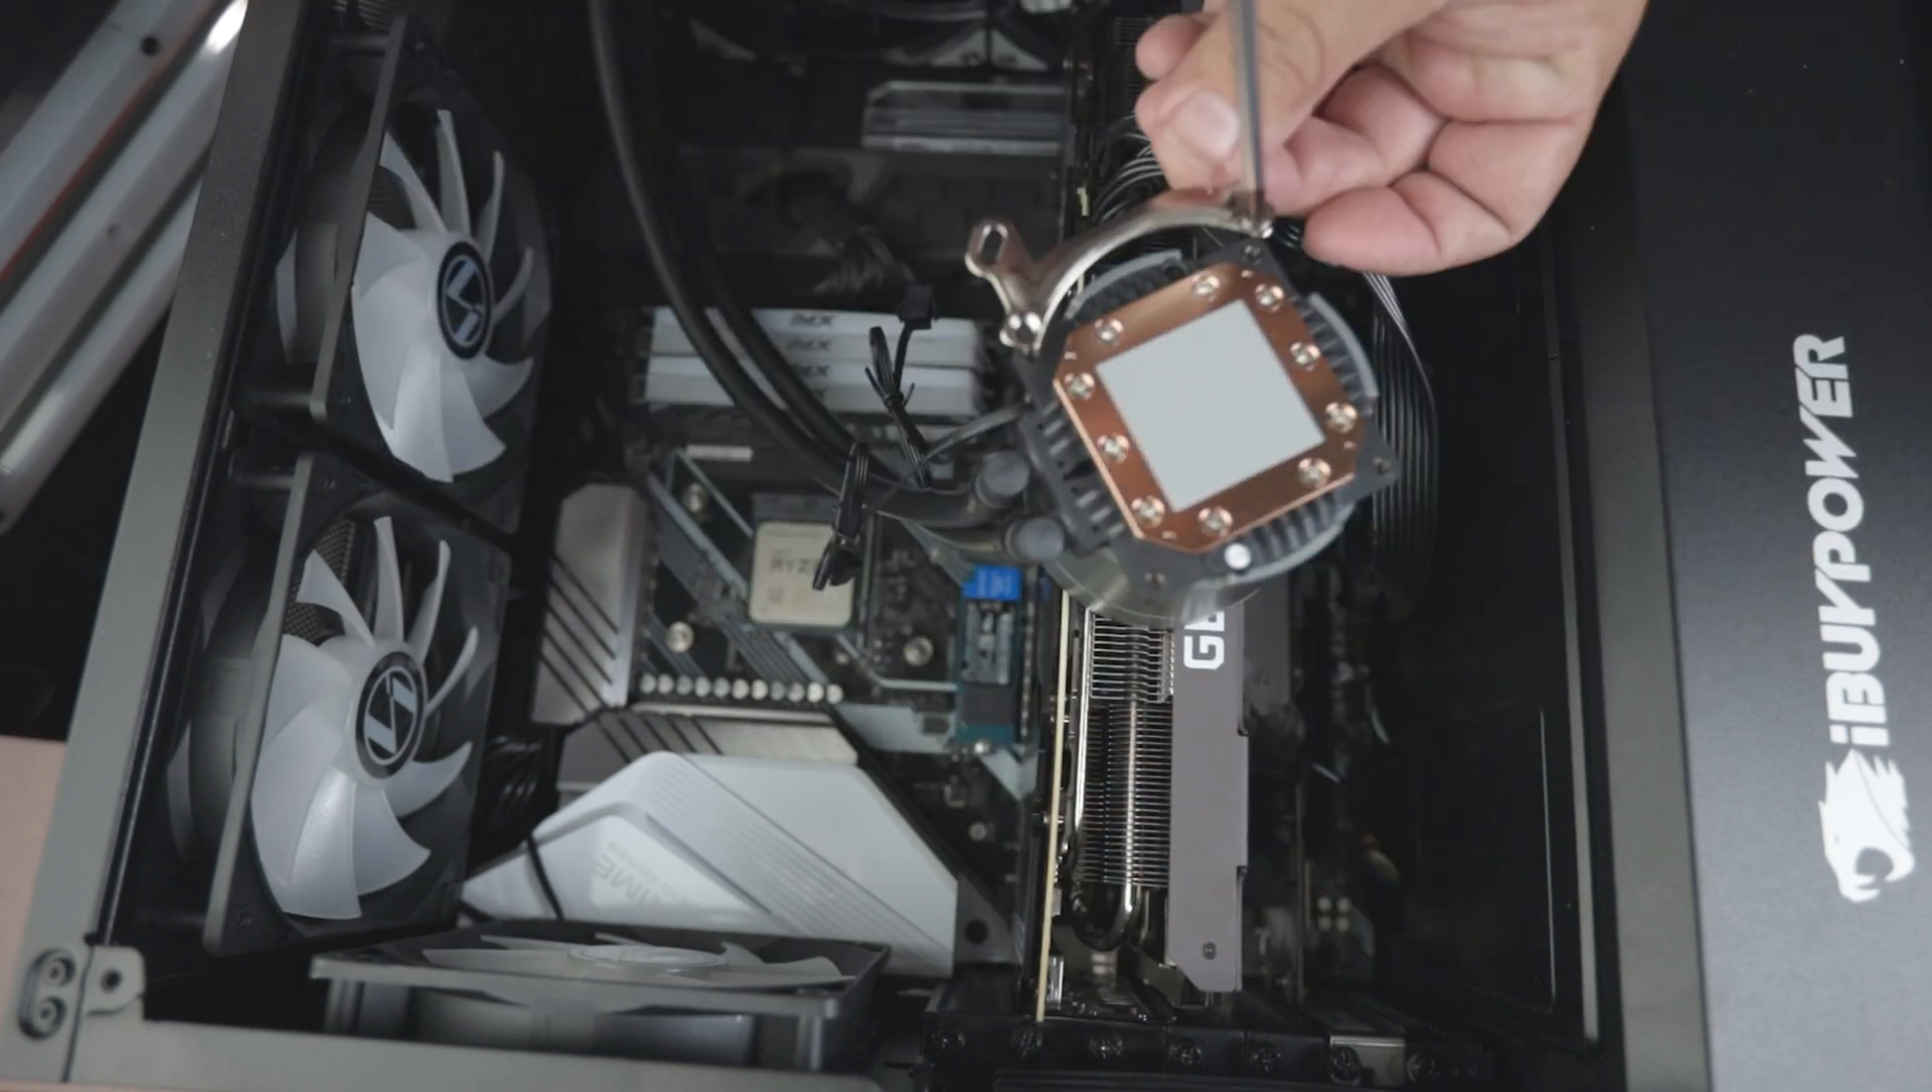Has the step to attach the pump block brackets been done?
No.